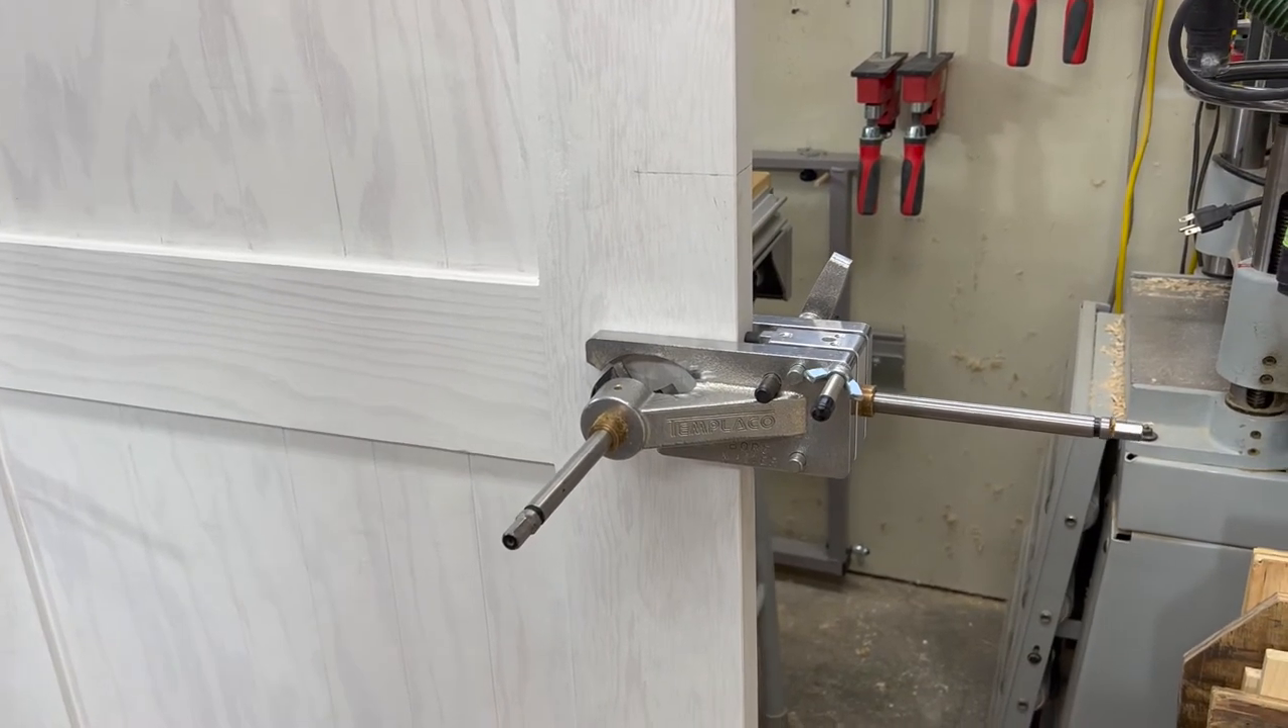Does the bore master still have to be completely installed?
No.